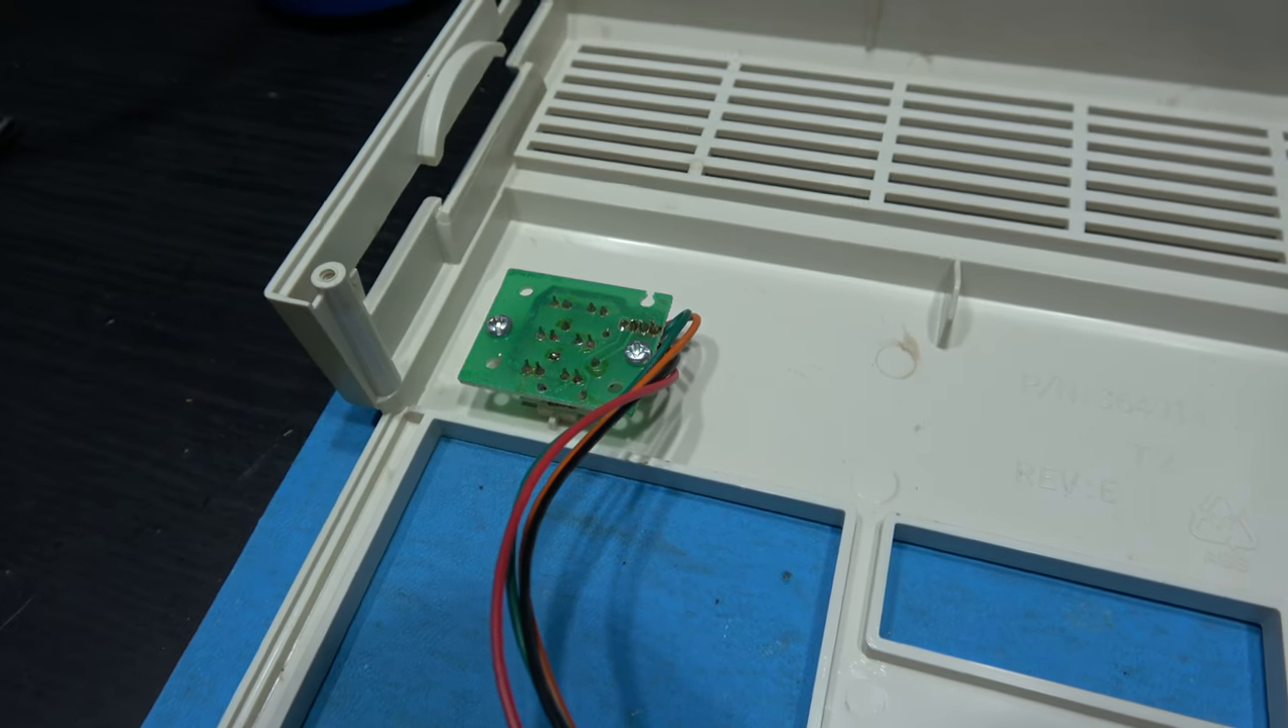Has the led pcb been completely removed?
No.